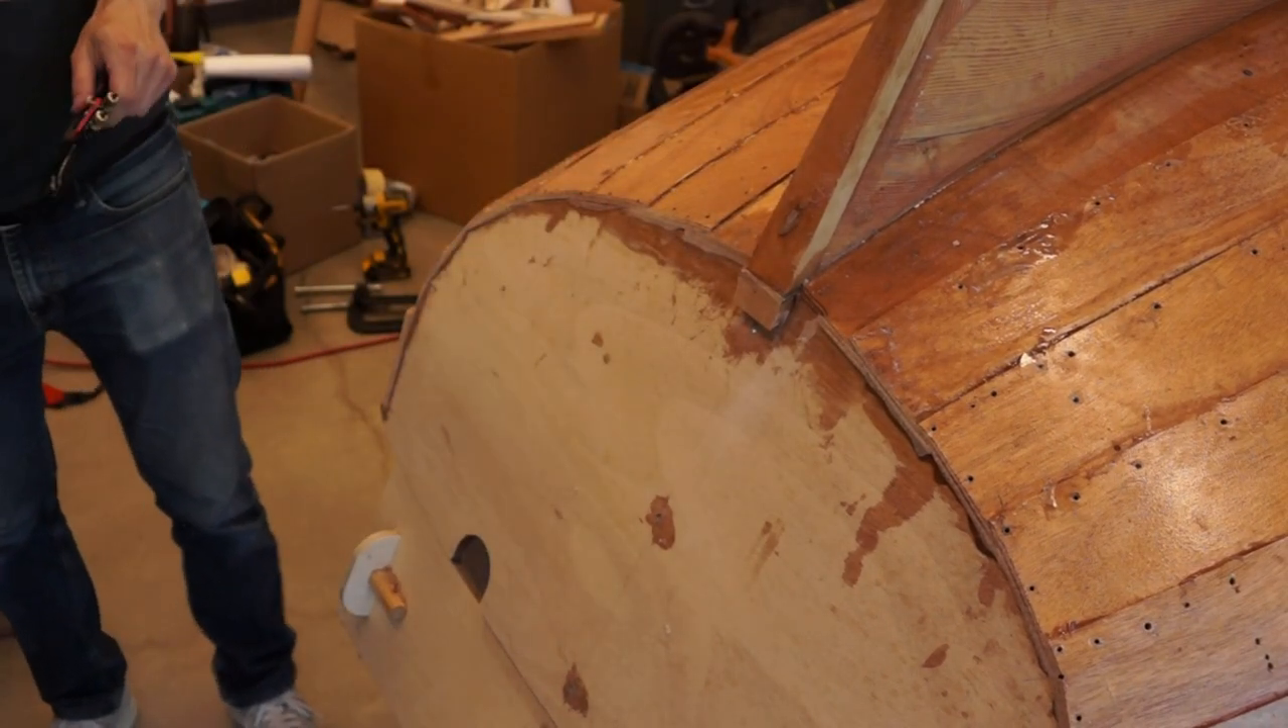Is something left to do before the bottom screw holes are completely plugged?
Yes.